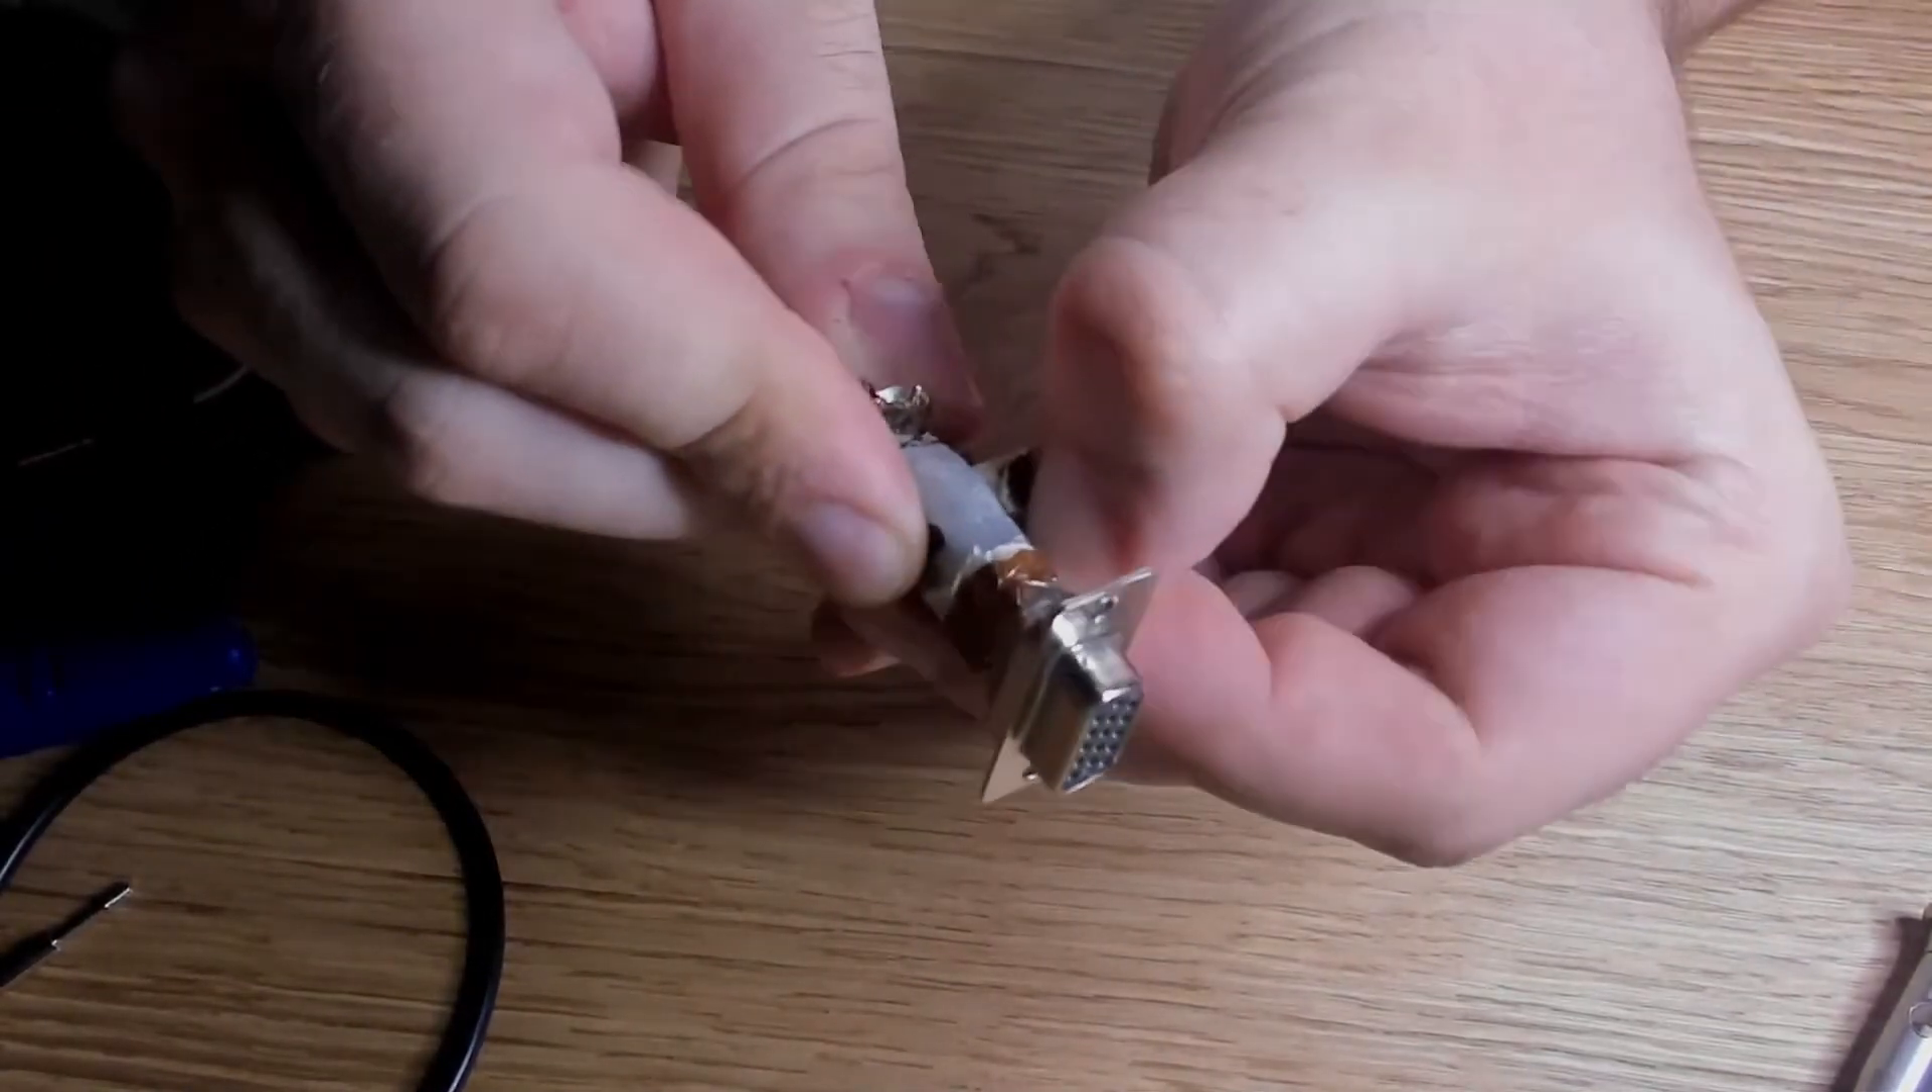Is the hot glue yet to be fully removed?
Yes.